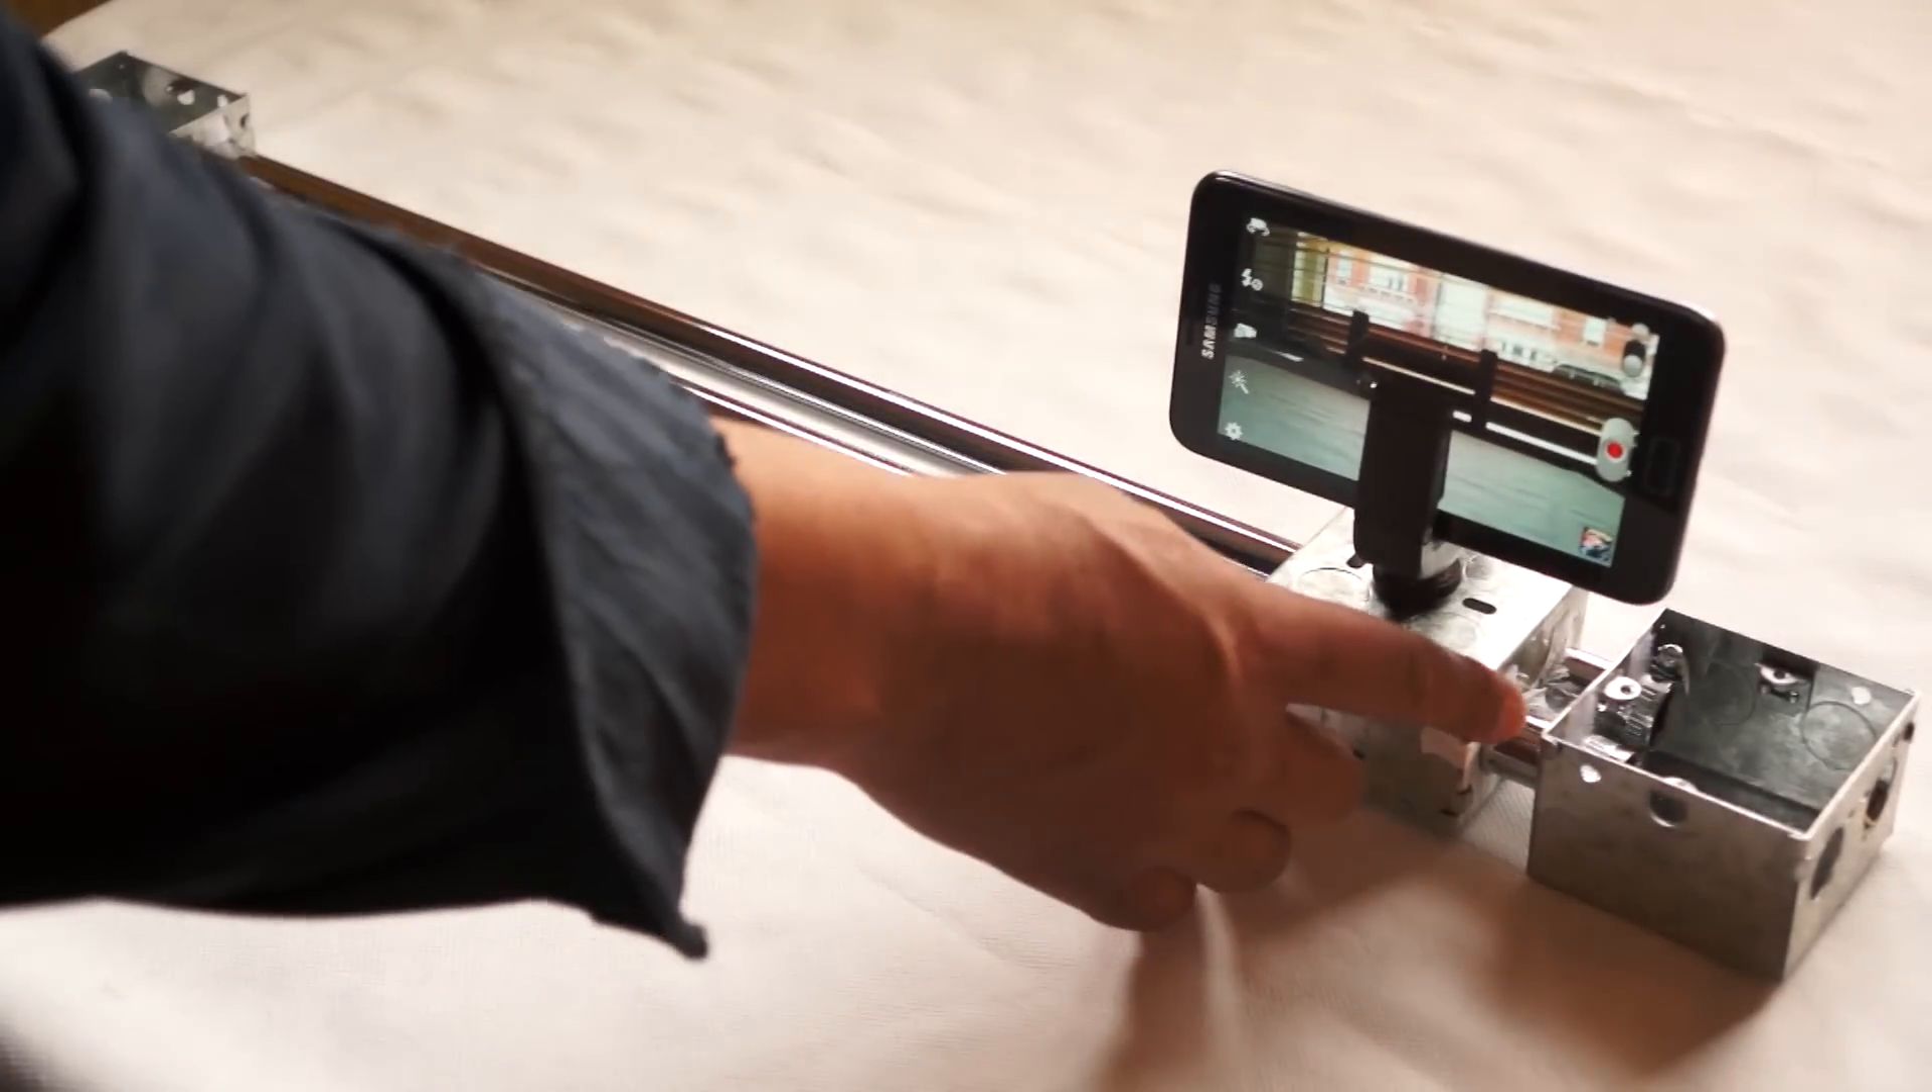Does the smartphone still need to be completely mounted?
No.